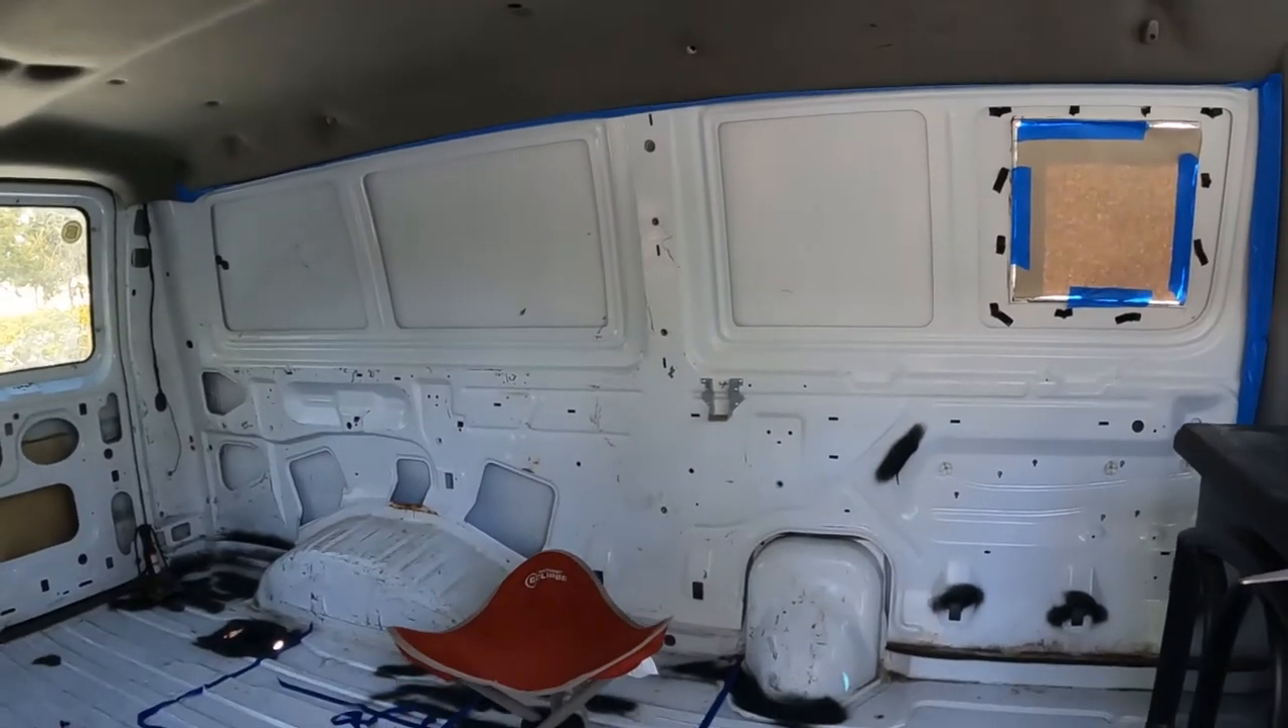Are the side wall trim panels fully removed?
Yes.